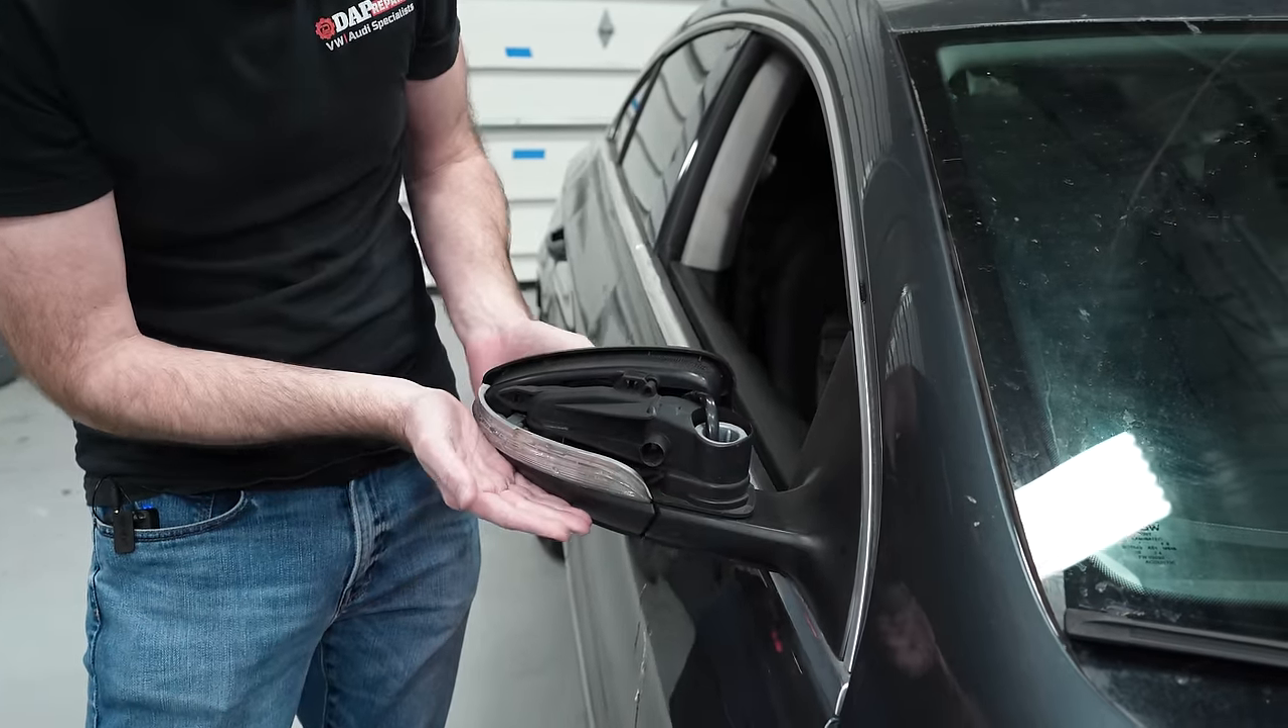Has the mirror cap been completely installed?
No.